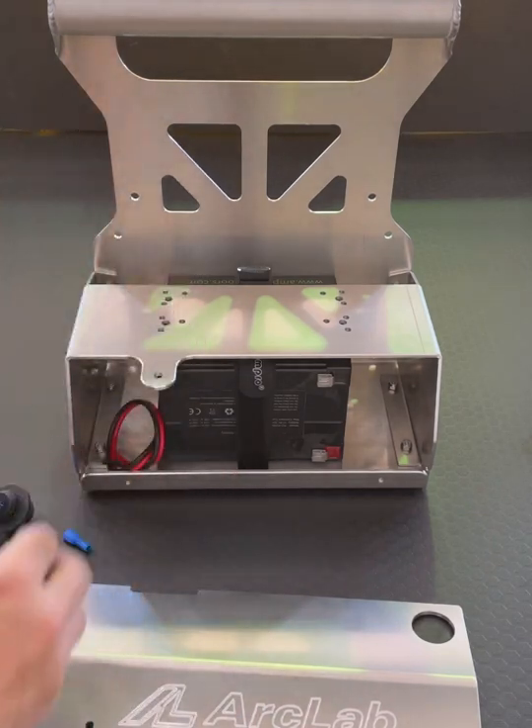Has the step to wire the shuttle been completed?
No.